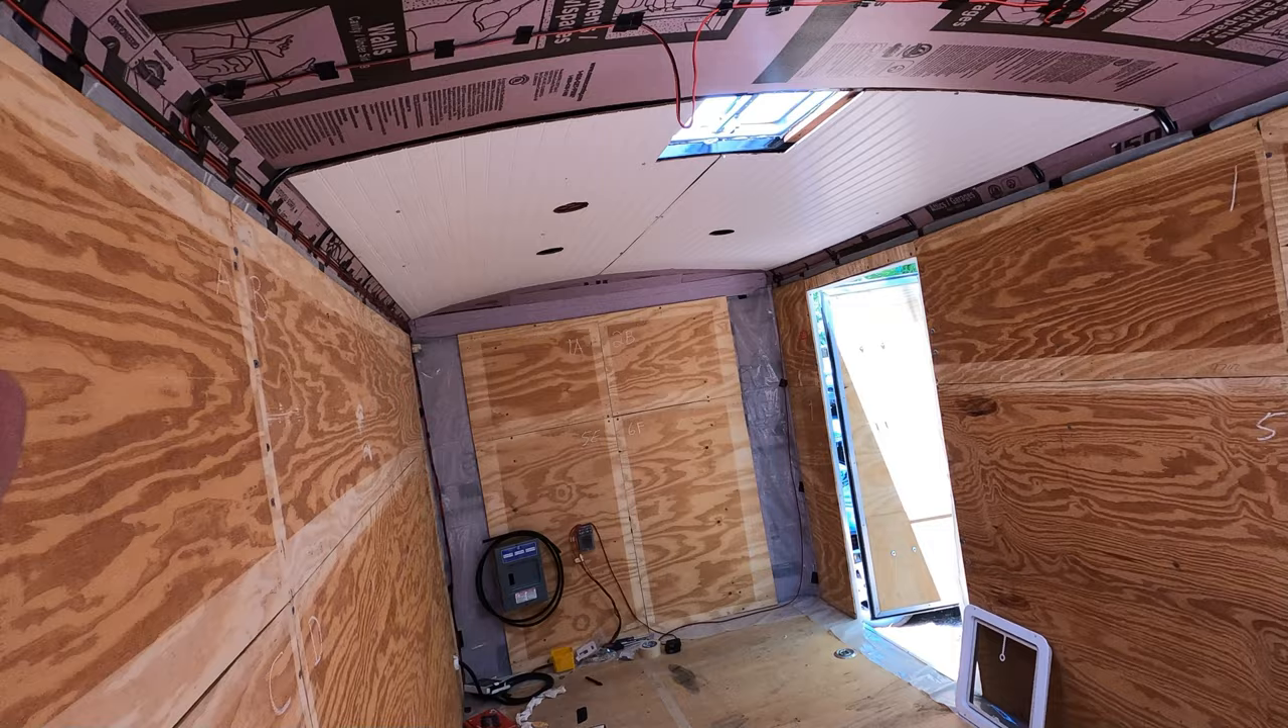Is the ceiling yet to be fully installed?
Yes.